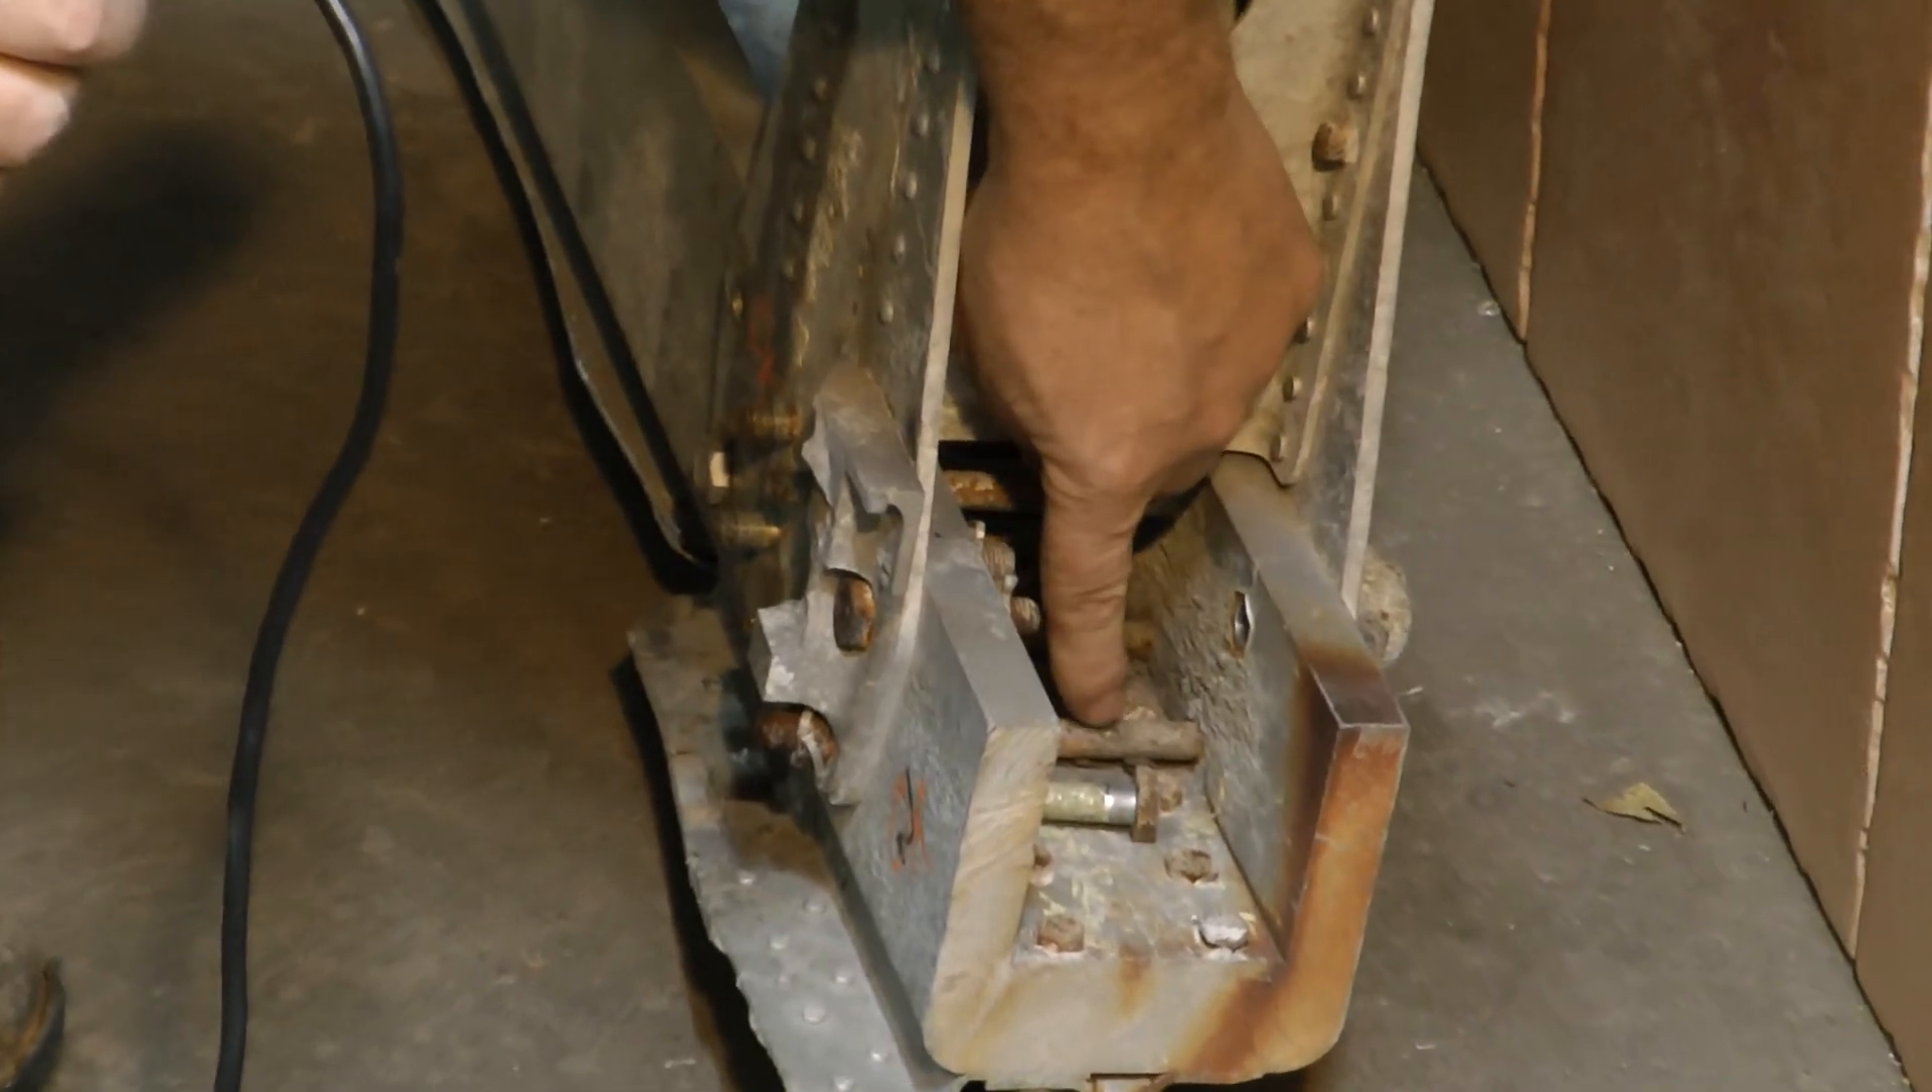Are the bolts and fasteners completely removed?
No.